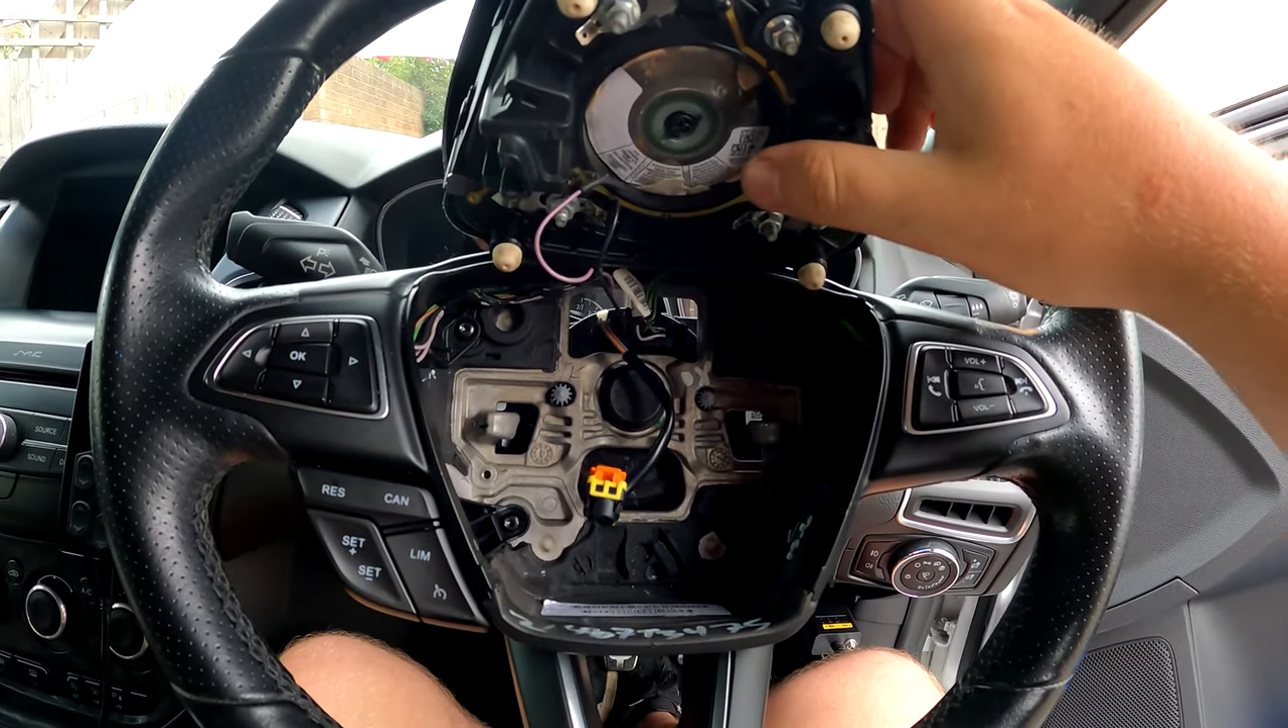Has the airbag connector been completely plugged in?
No.